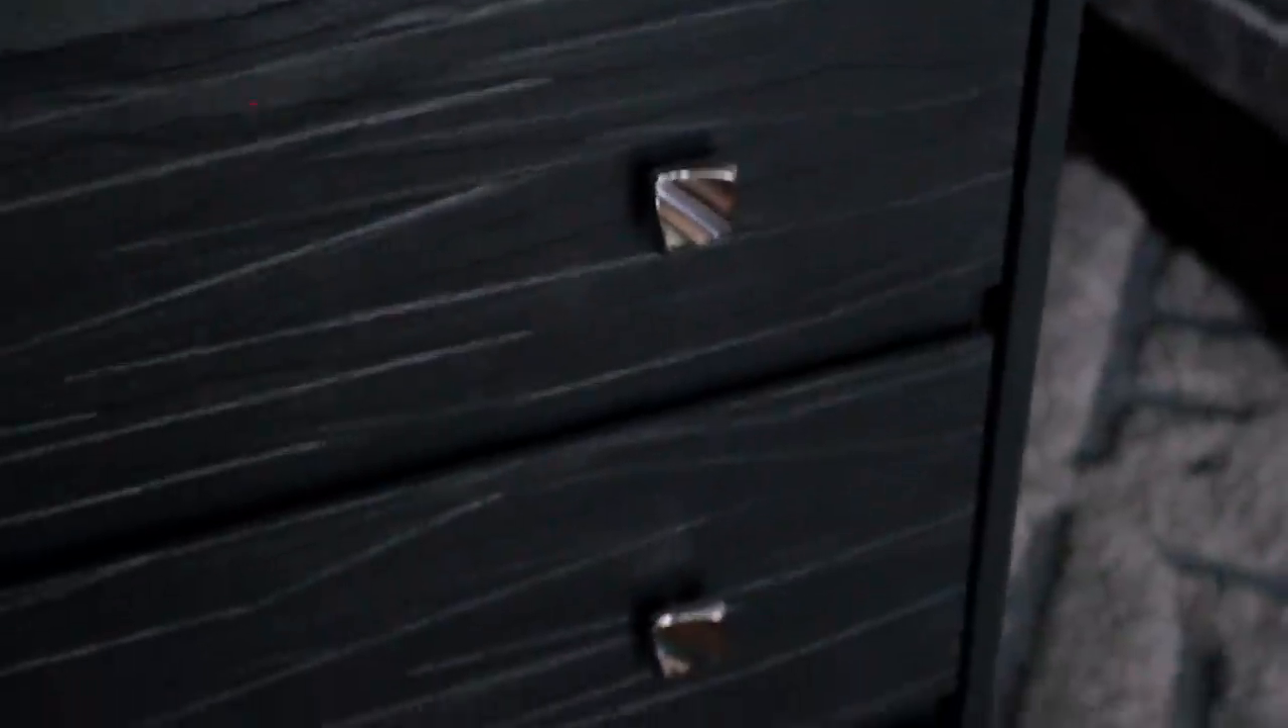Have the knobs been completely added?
Yes.